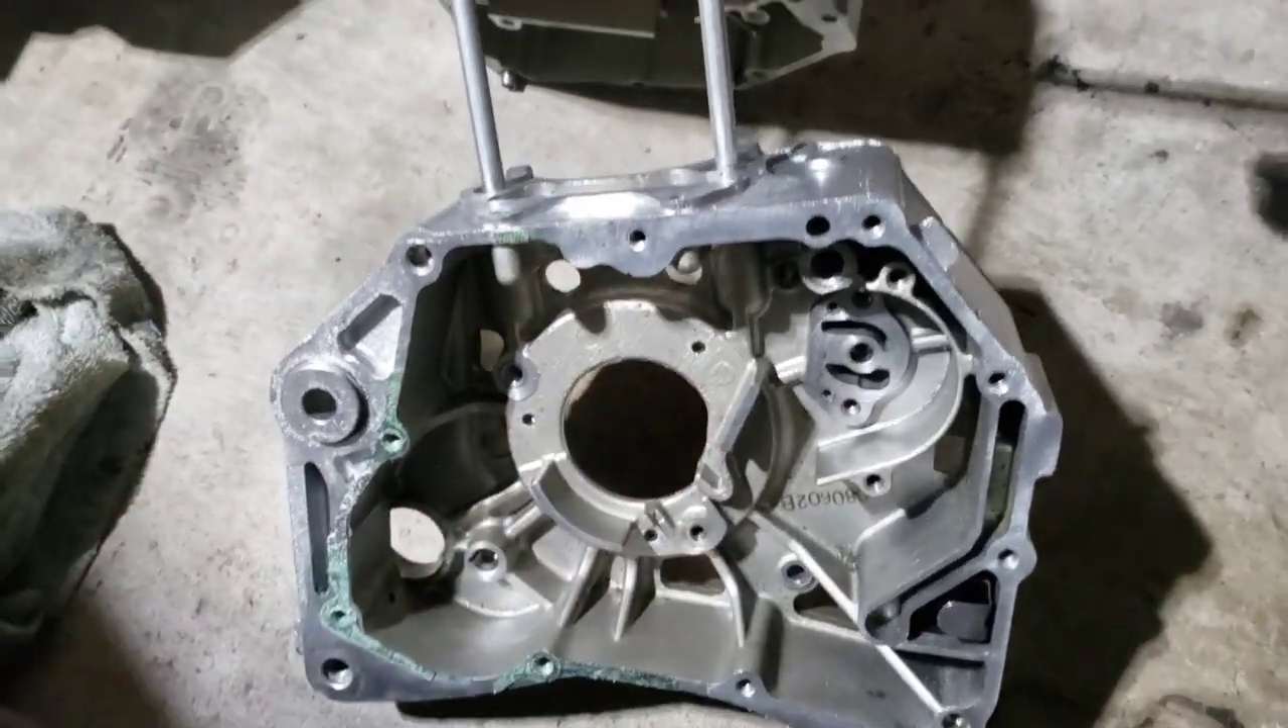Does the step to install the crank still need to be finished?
Yes.